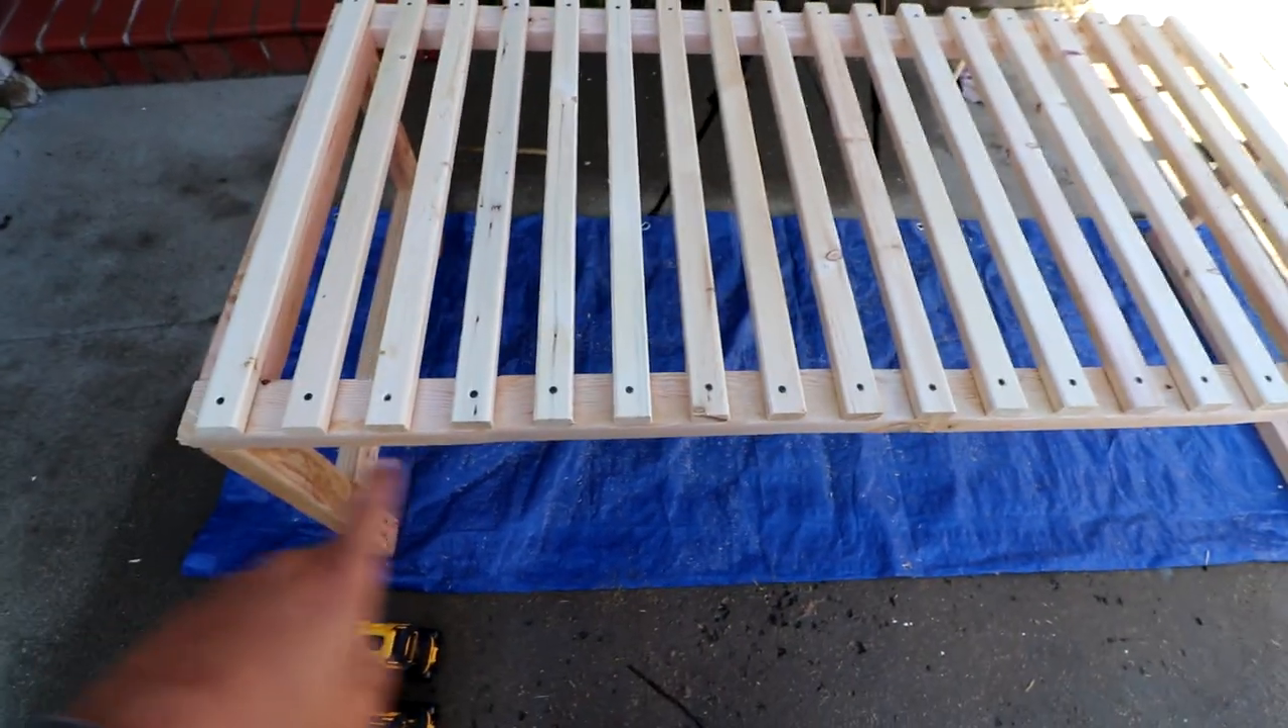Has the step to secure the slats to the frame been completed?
Yes.